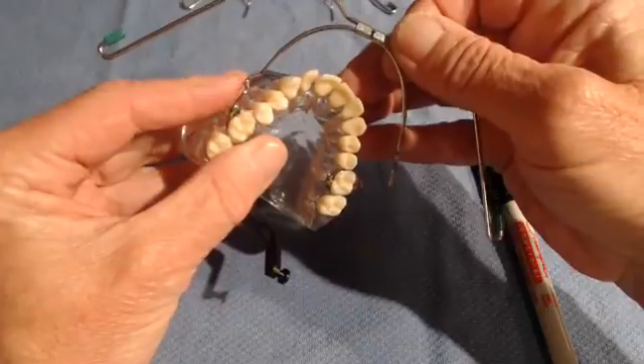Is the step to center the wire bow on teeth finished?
No.